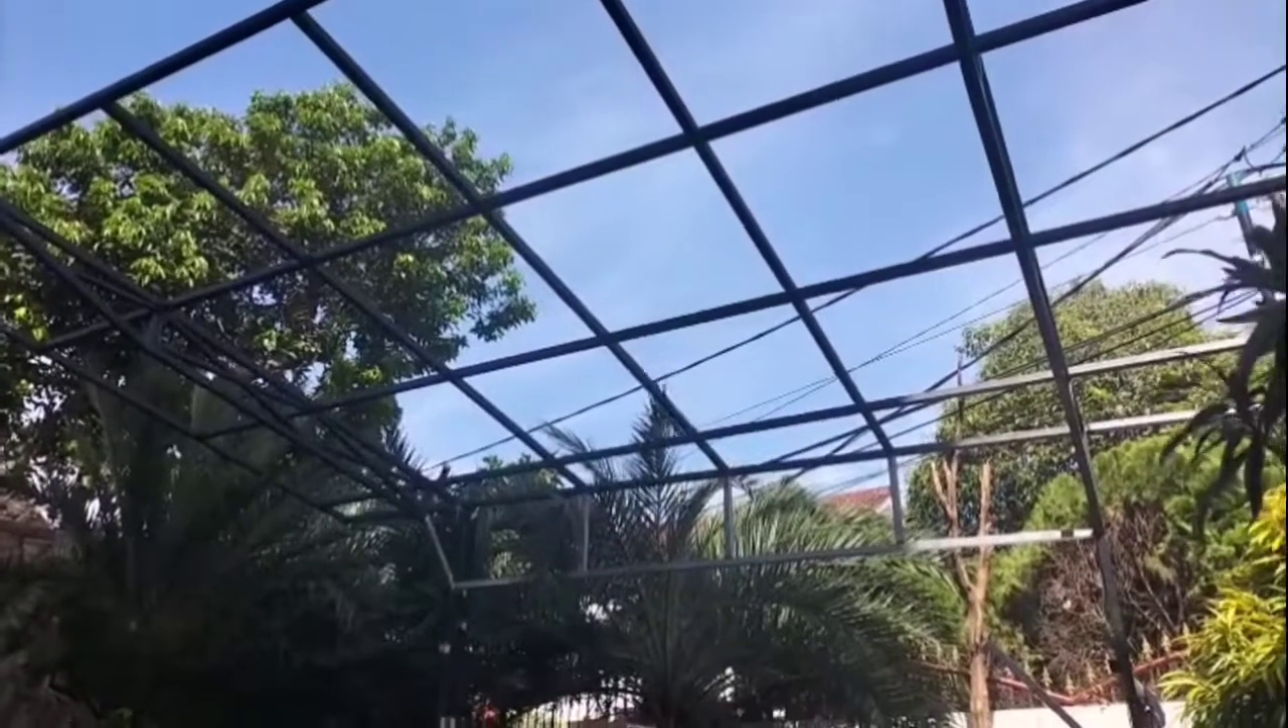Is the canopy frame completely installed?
Yes.